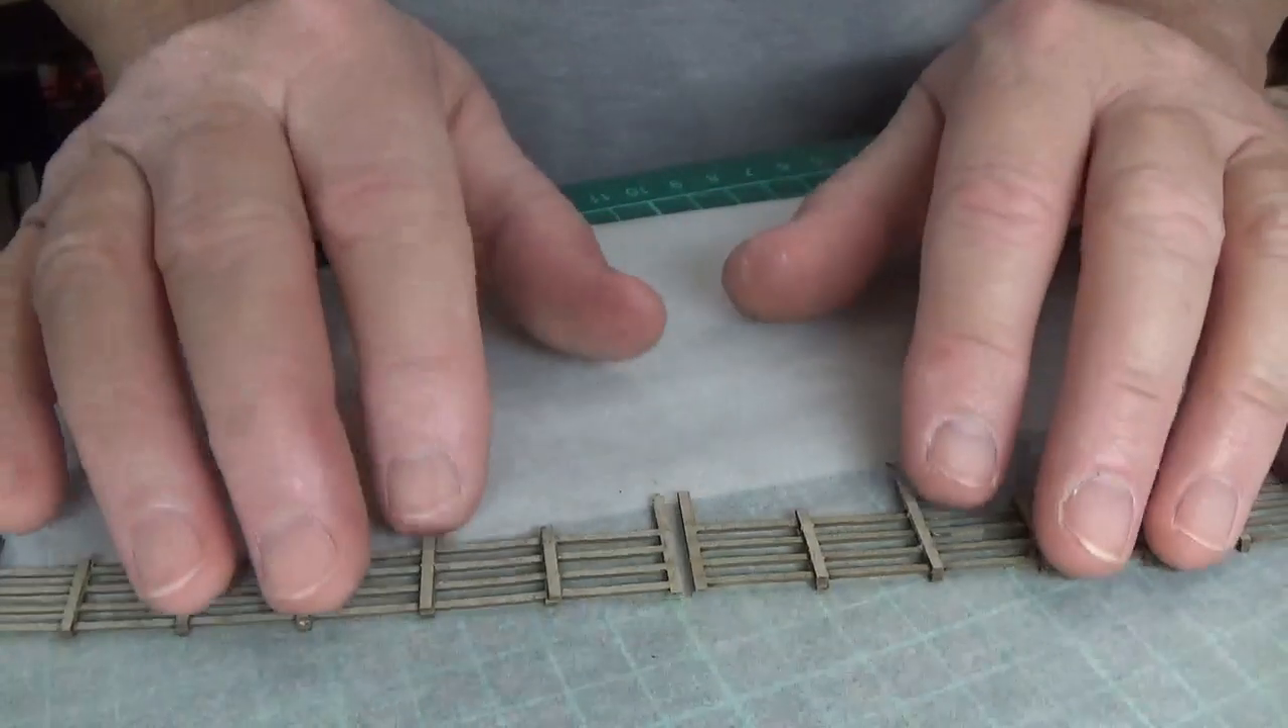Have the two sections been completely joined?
No.